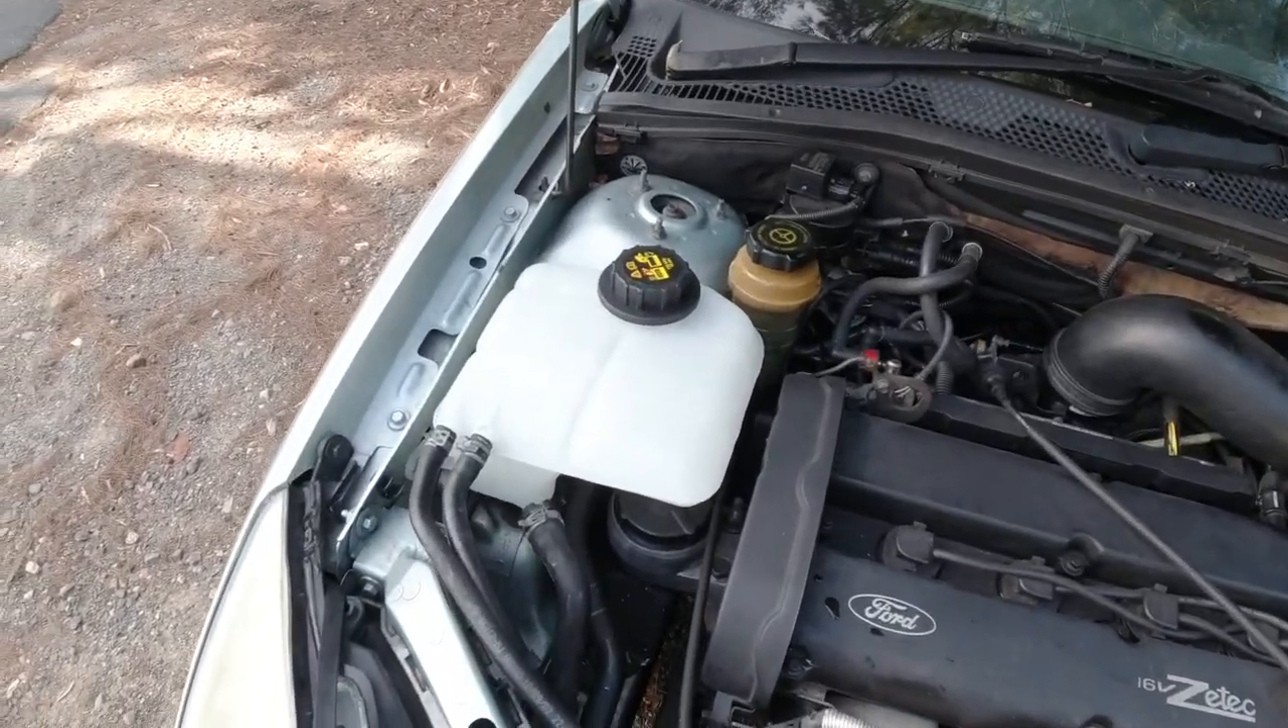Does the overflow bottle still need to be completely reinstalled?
No.